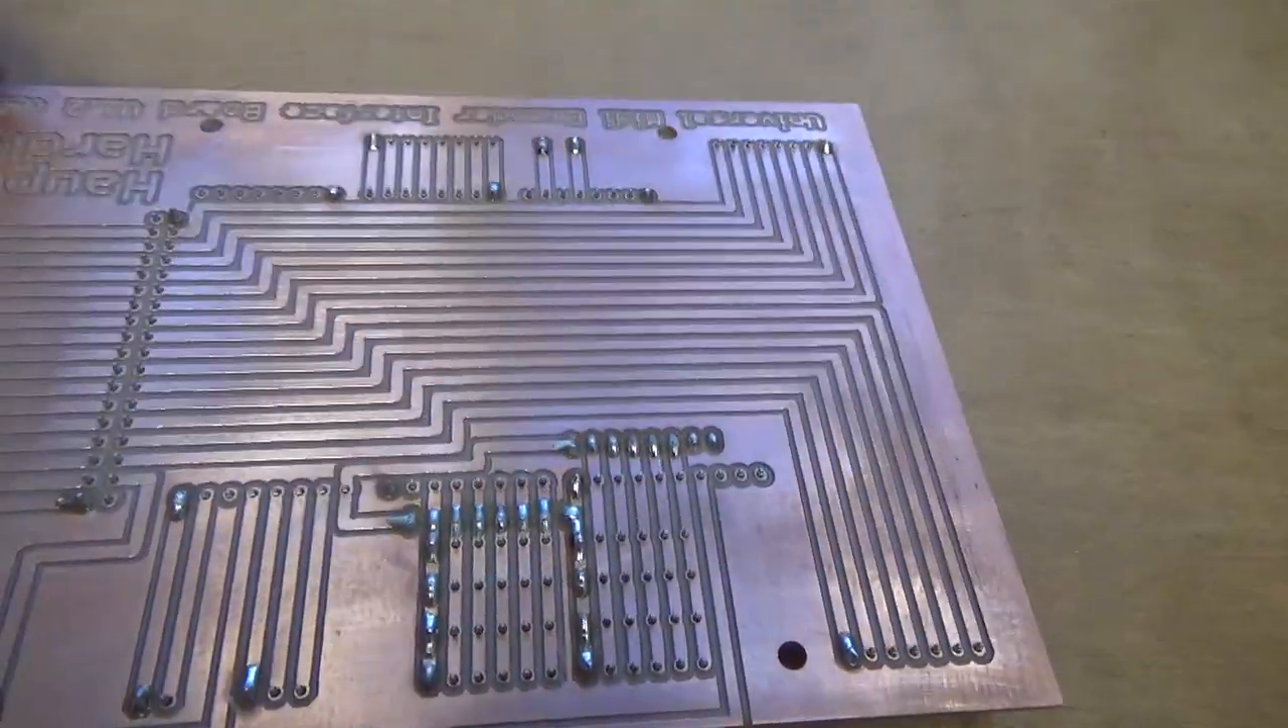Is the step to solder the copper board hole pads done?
No.